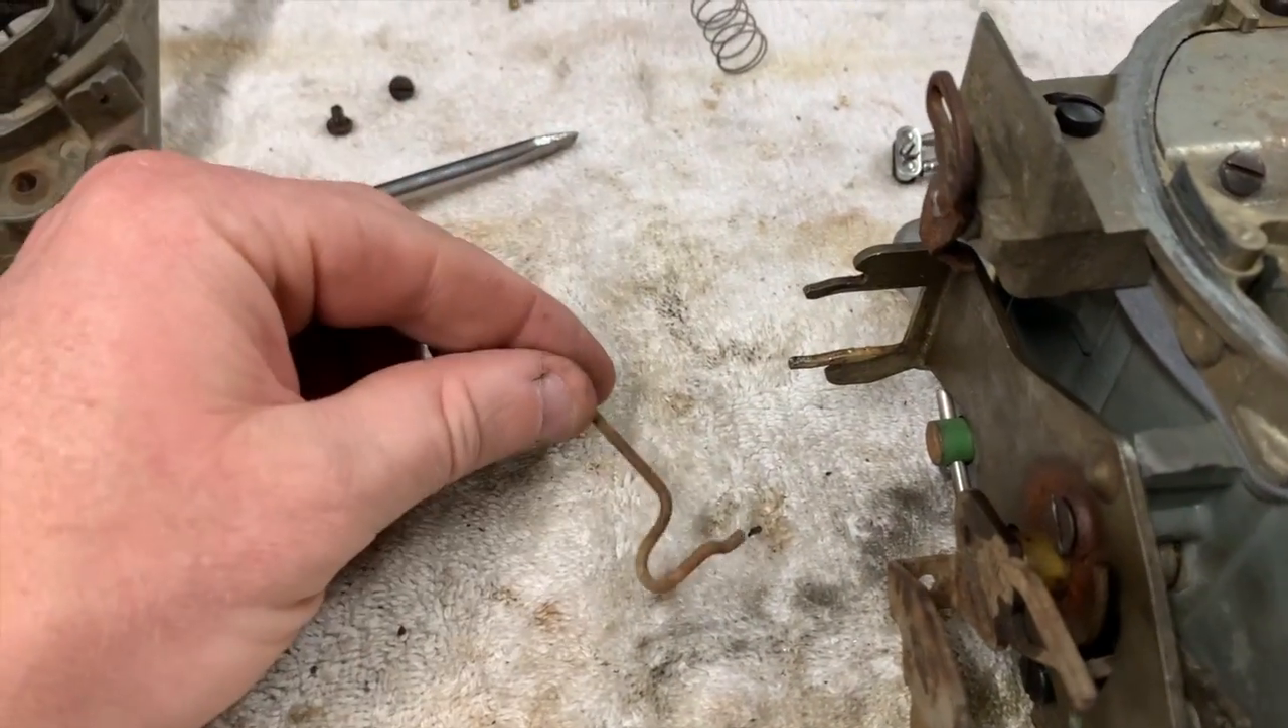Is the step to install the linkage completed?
No.